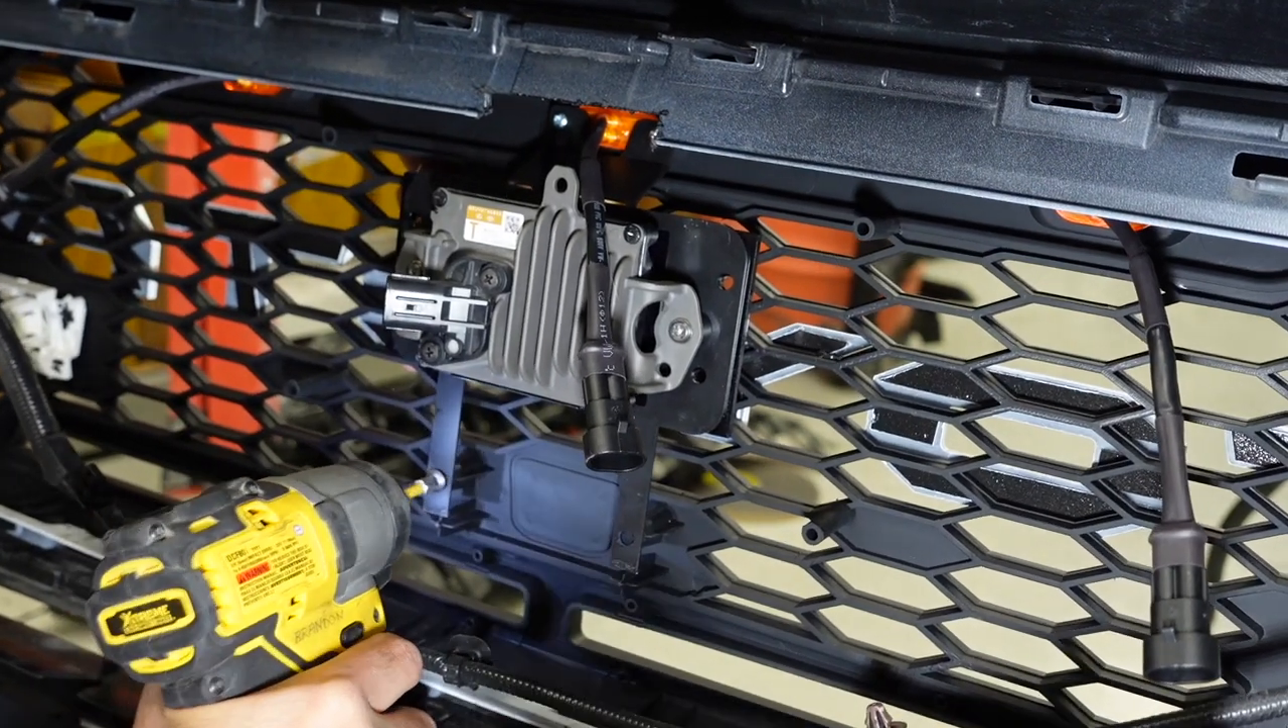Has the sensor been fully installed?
No.